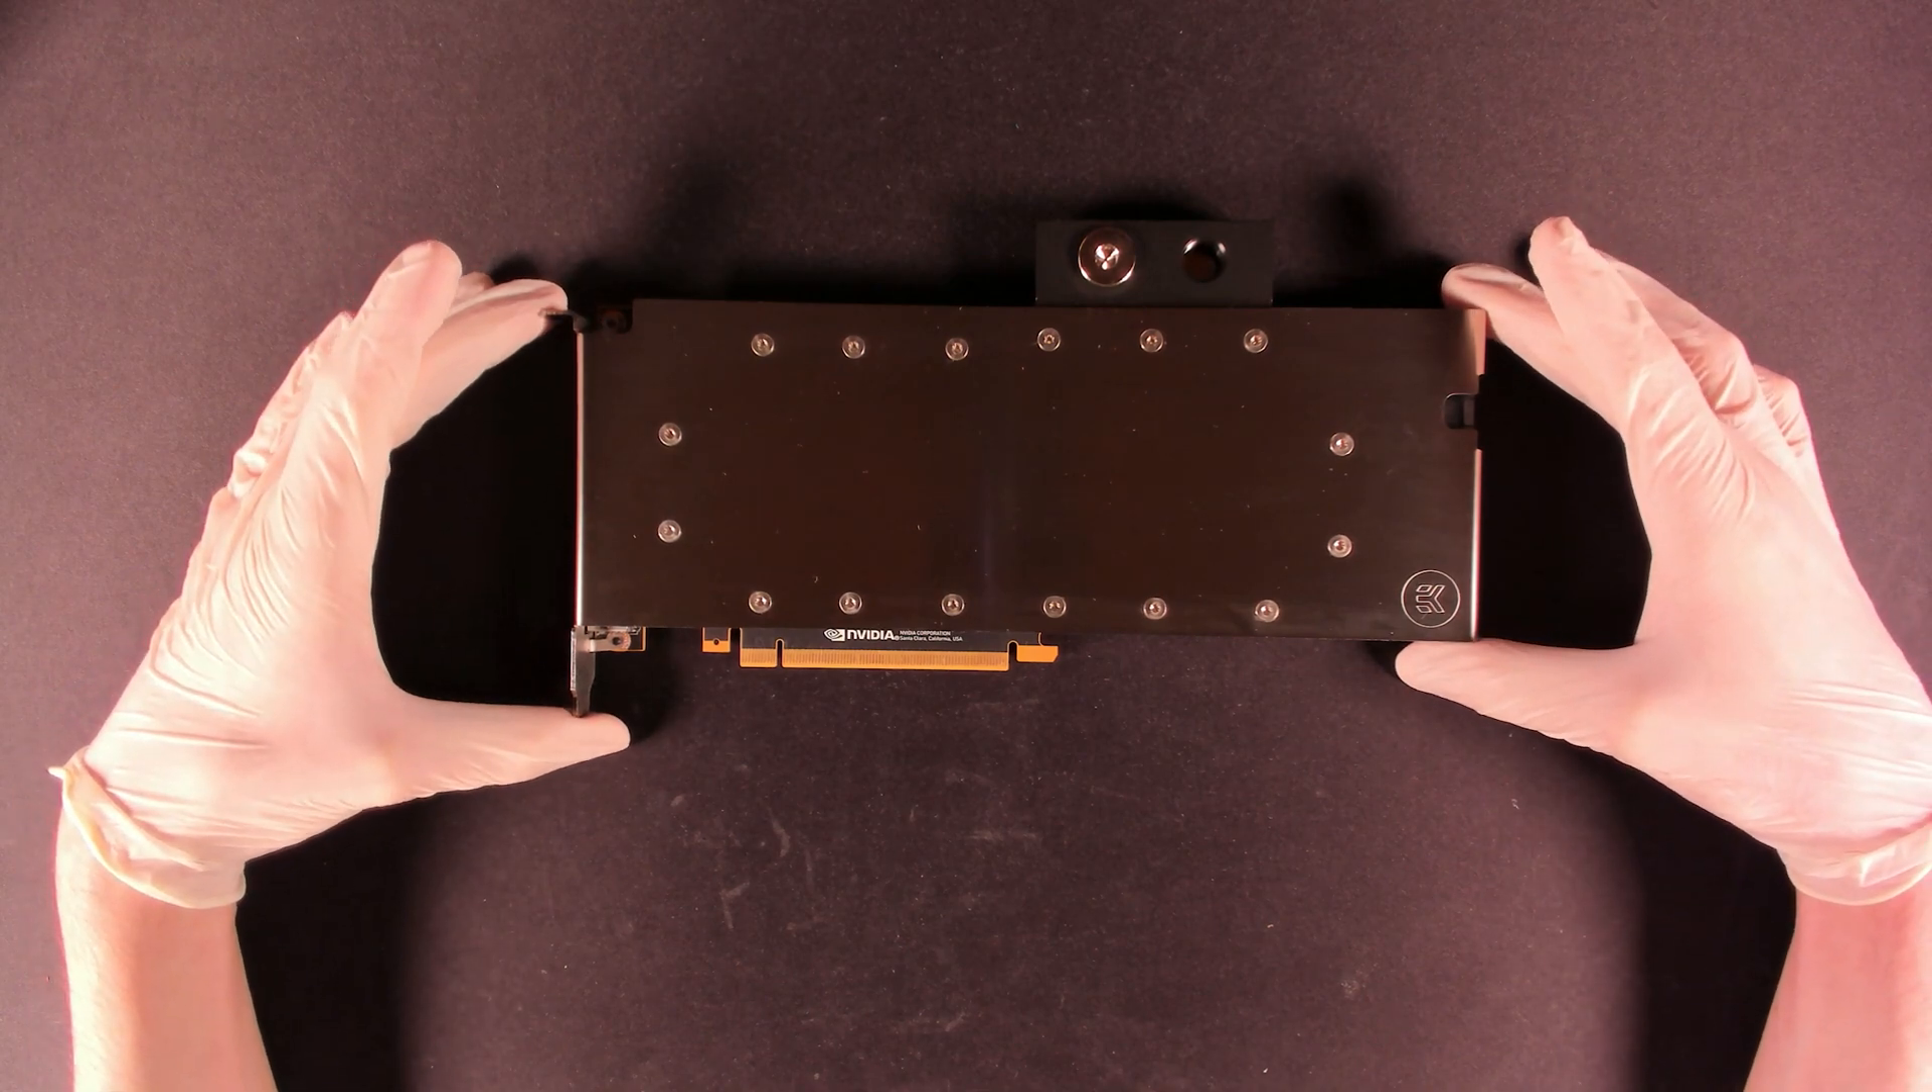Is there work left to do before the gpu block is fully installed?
No.